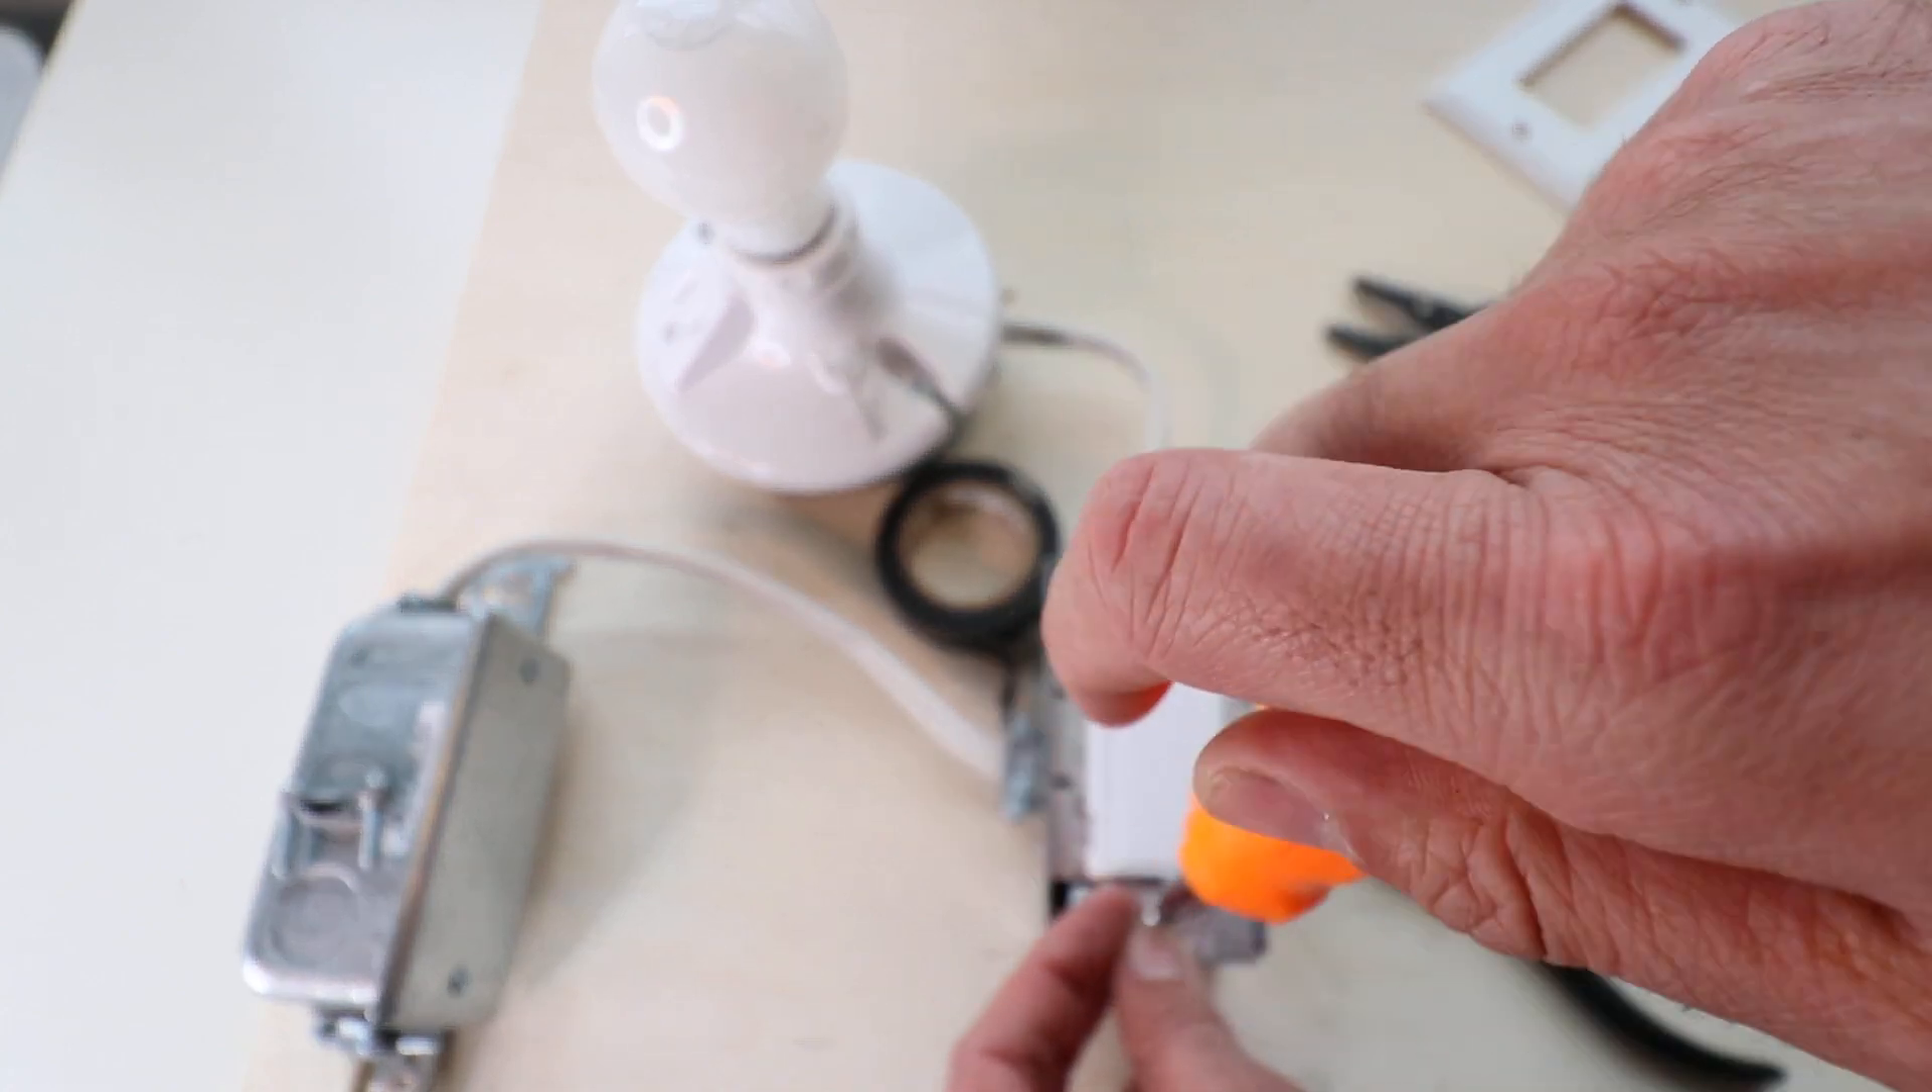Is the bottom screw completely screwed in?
No.